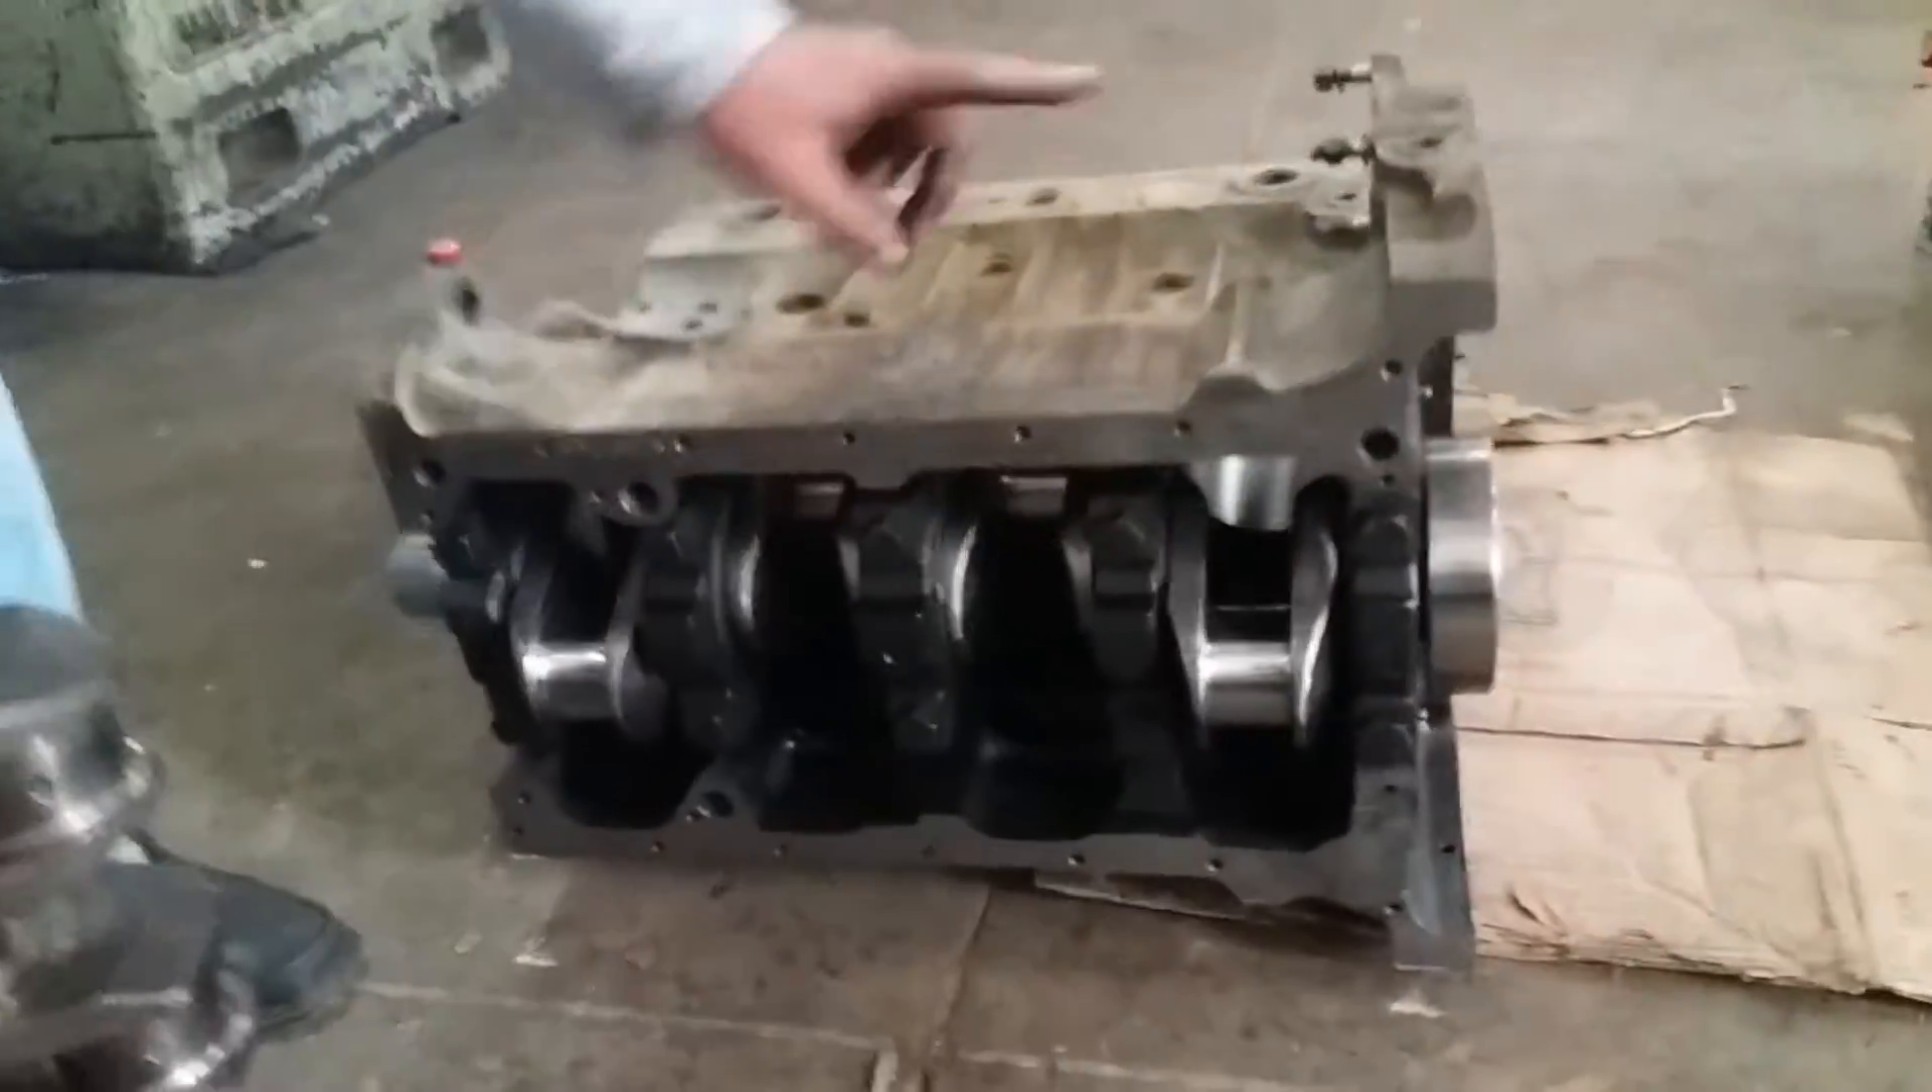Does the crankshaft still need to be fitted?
No.